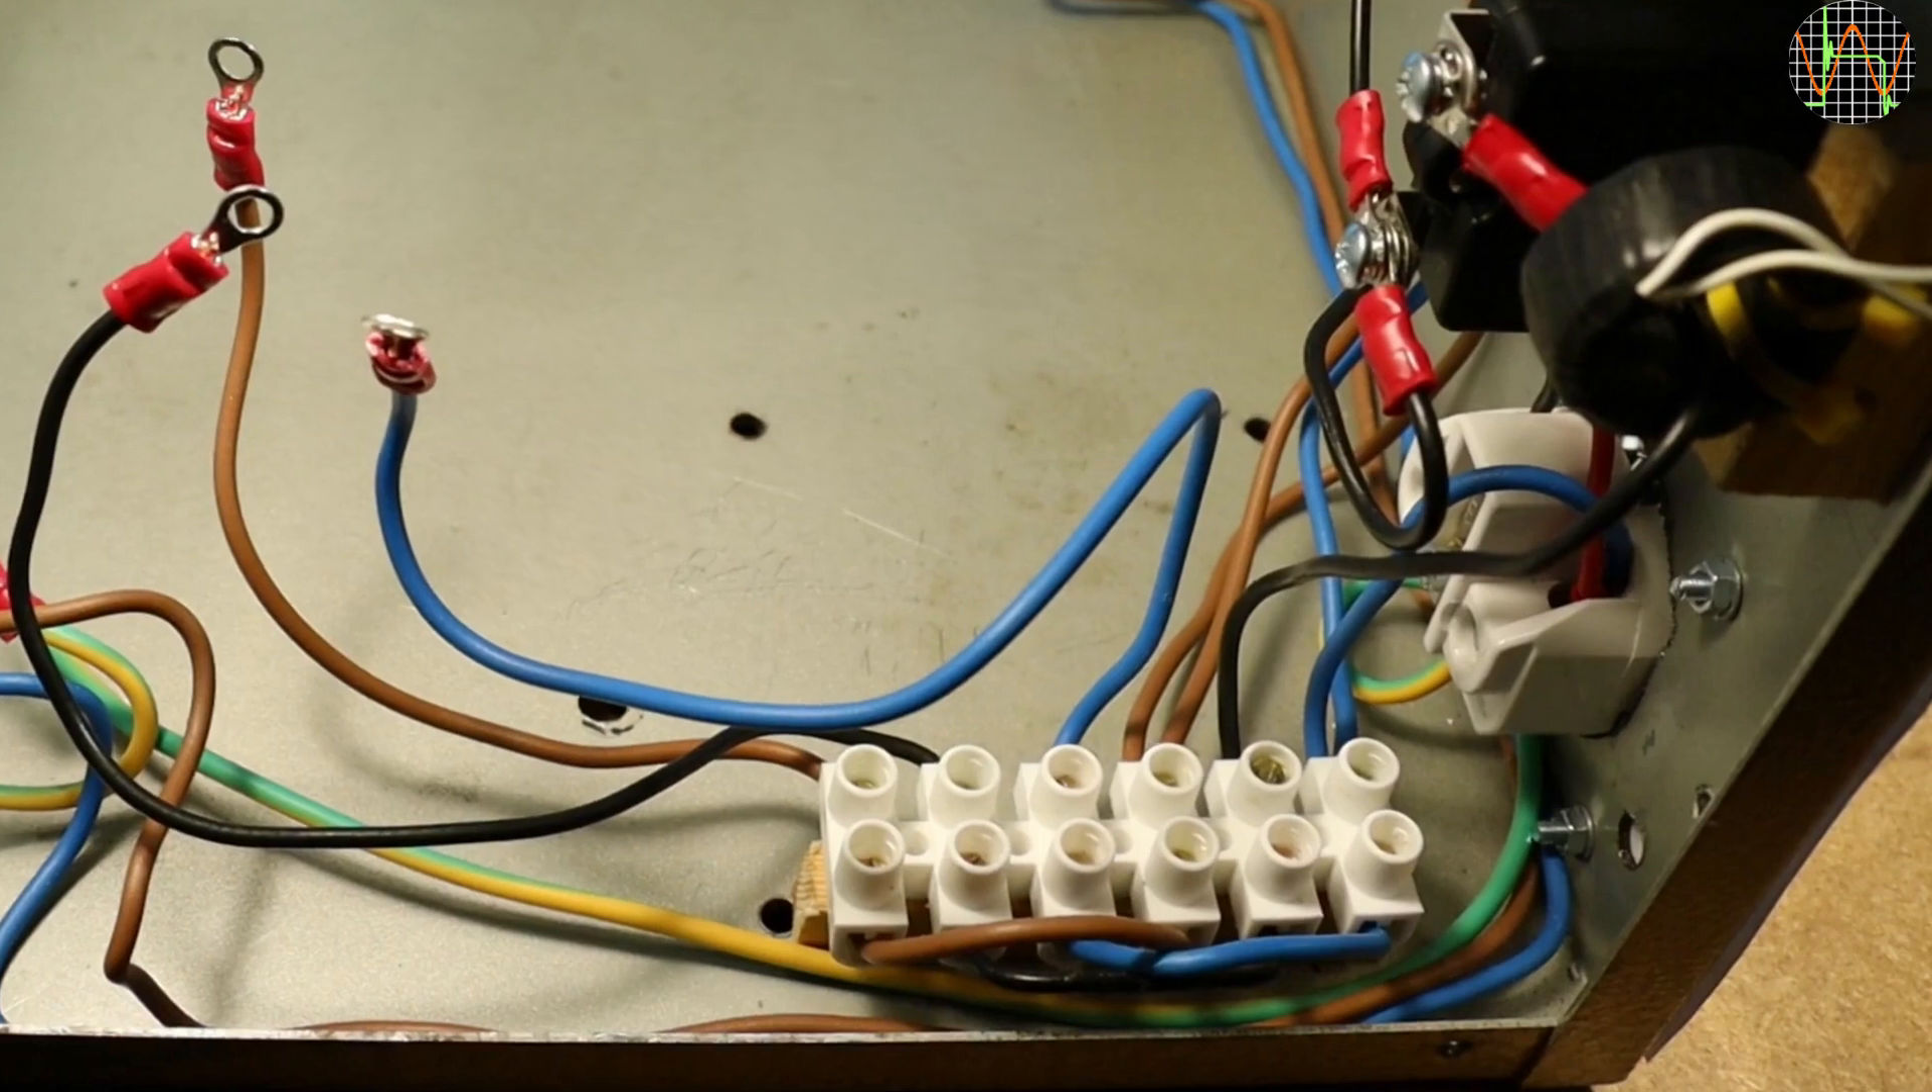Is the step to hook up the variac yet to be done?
Yes.